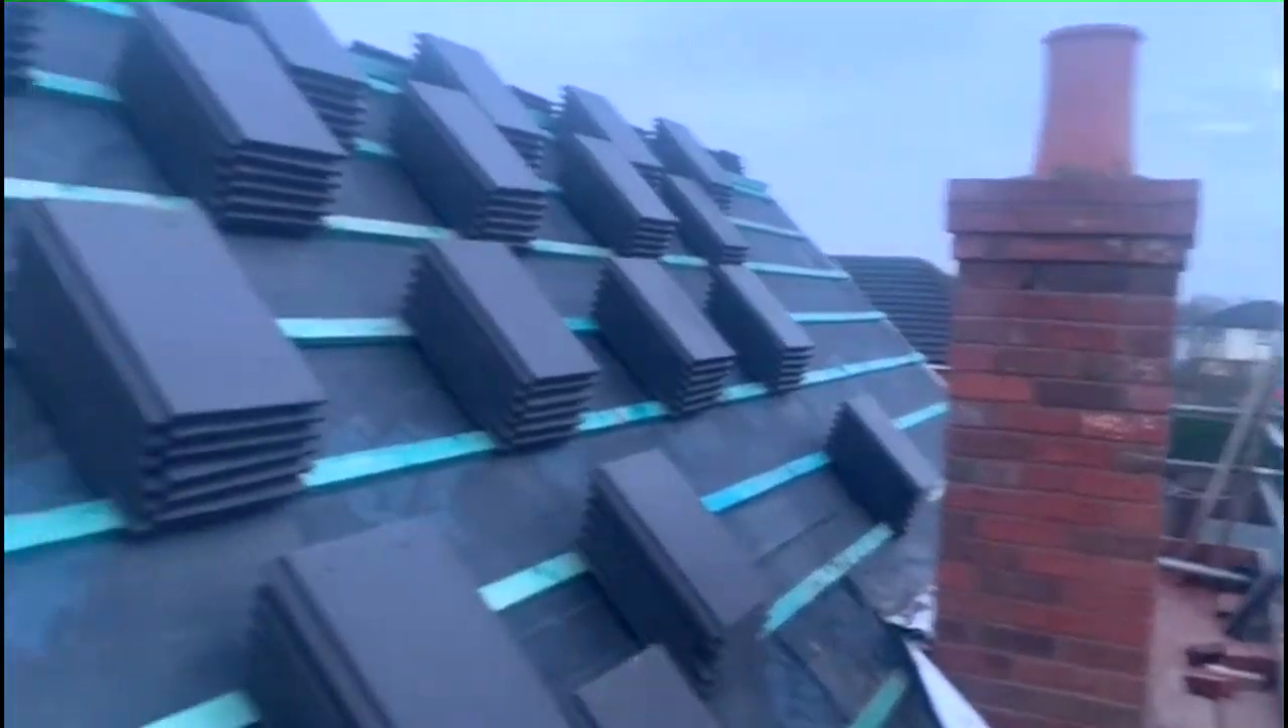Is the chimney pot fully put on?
Yes.